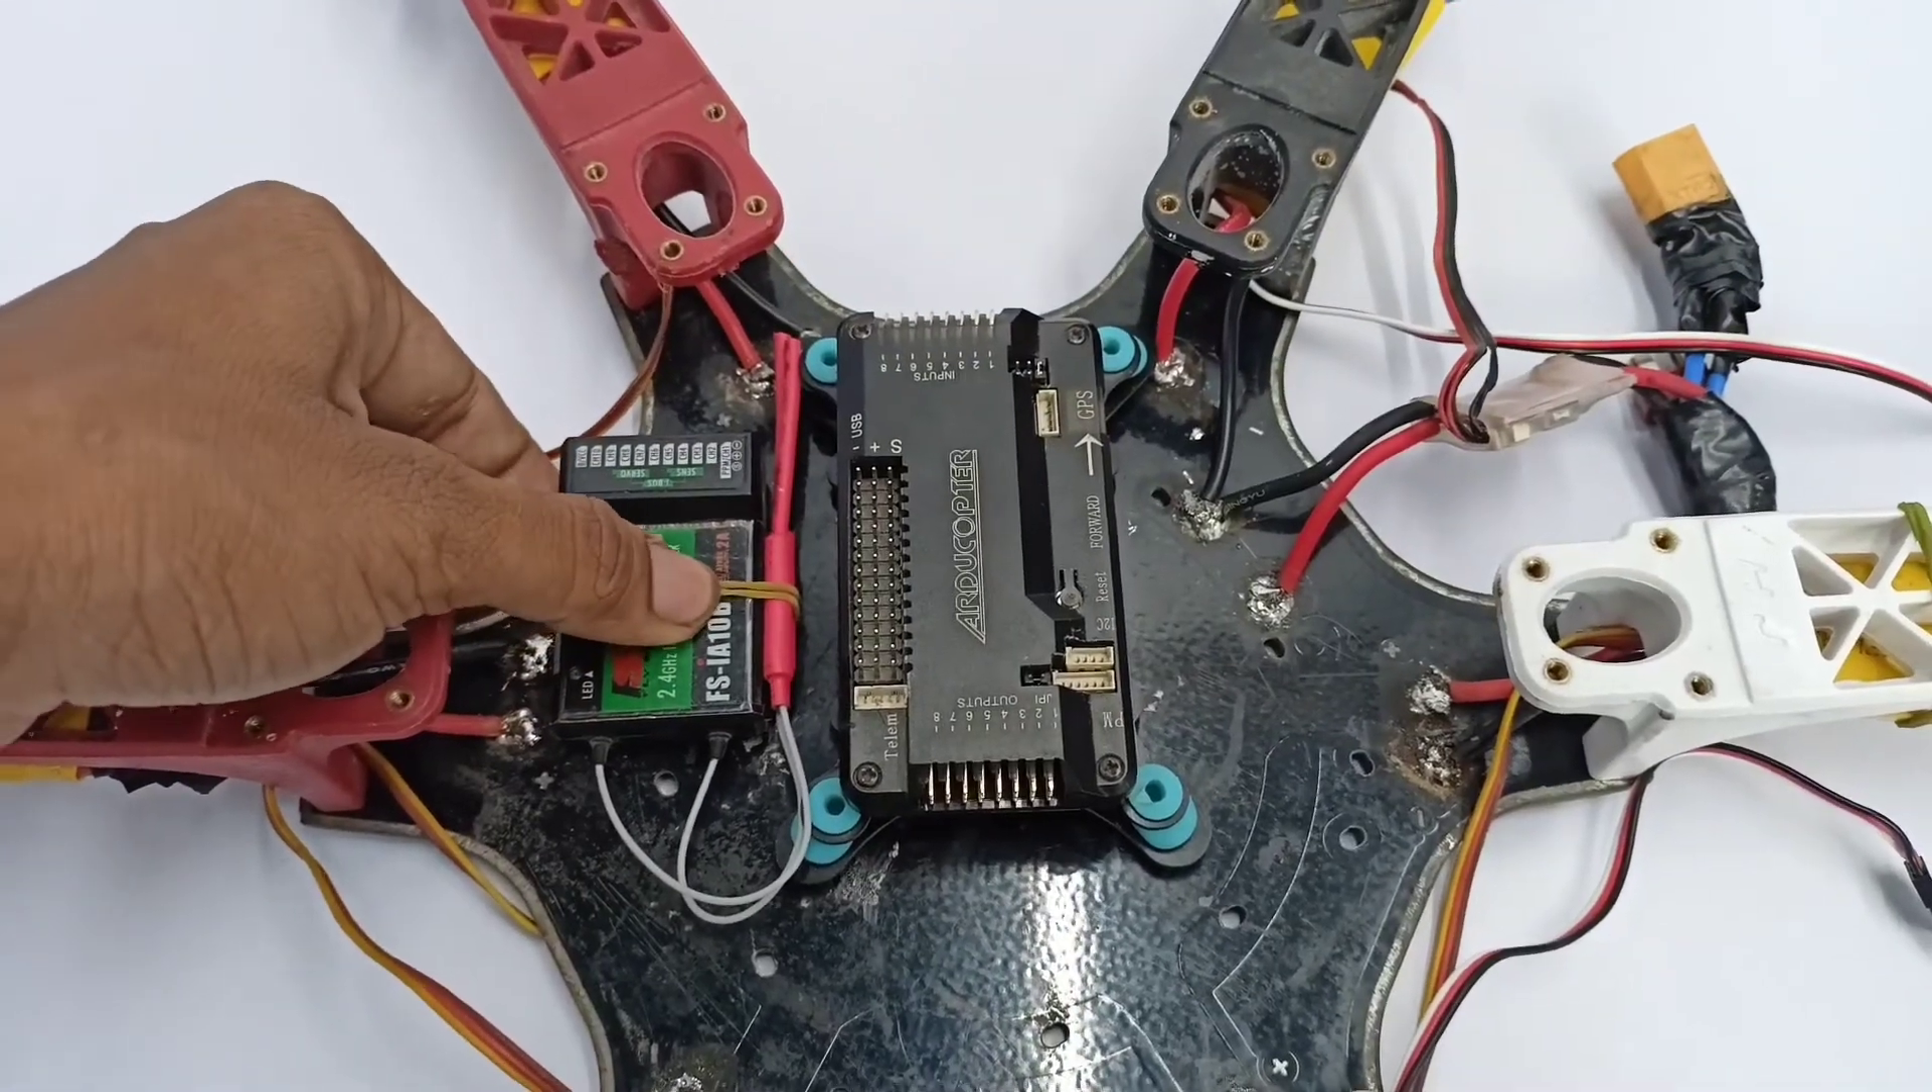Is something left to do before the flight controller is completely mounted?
No.